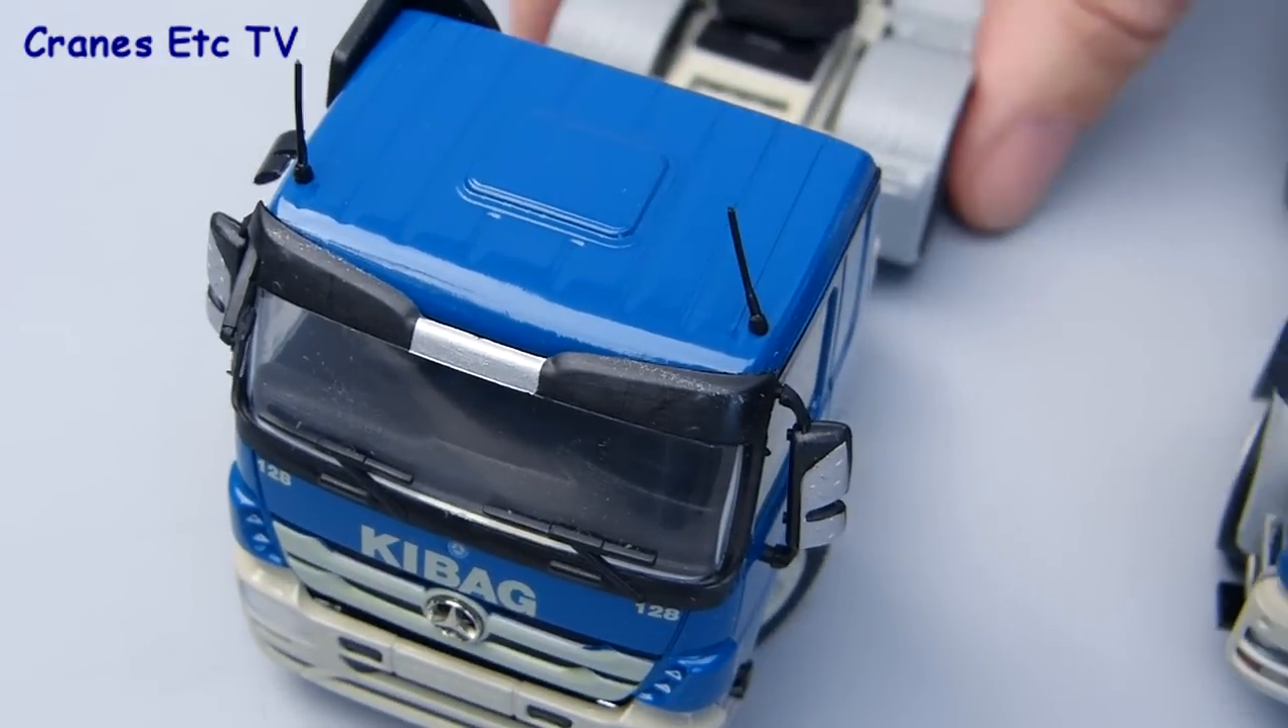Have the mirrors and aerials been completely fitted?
Yes.